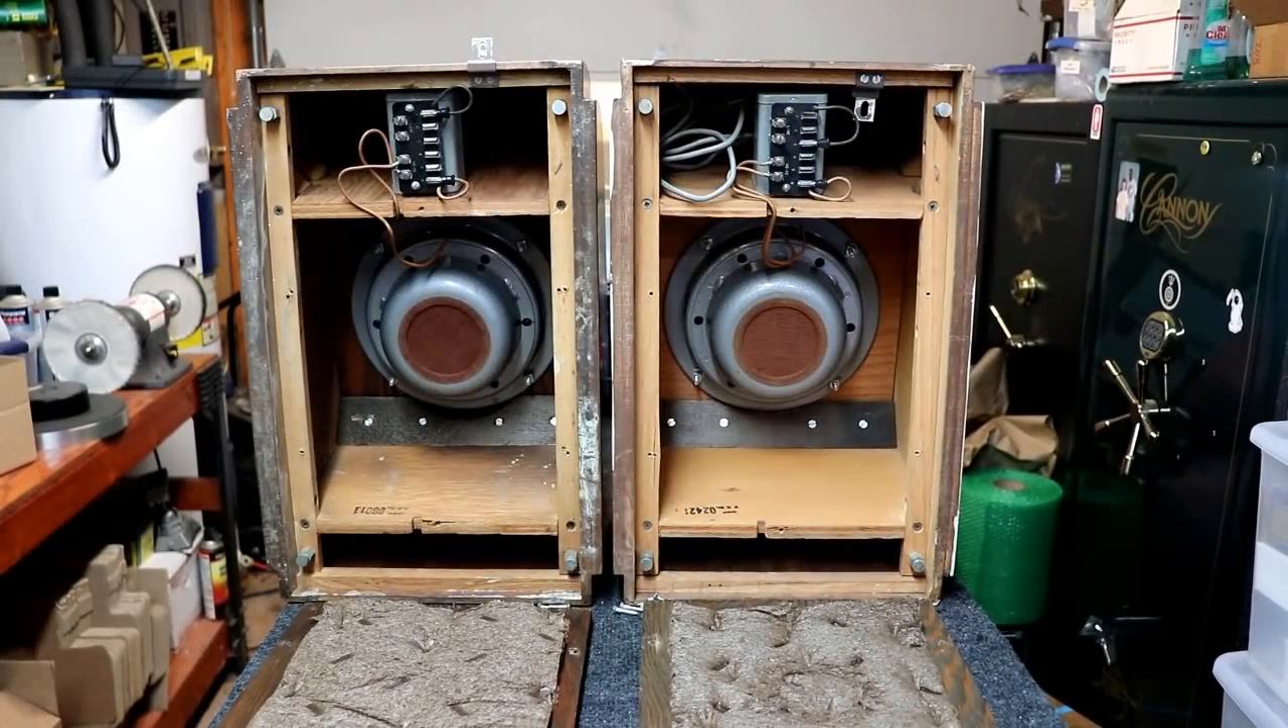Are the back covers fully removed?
Yes.